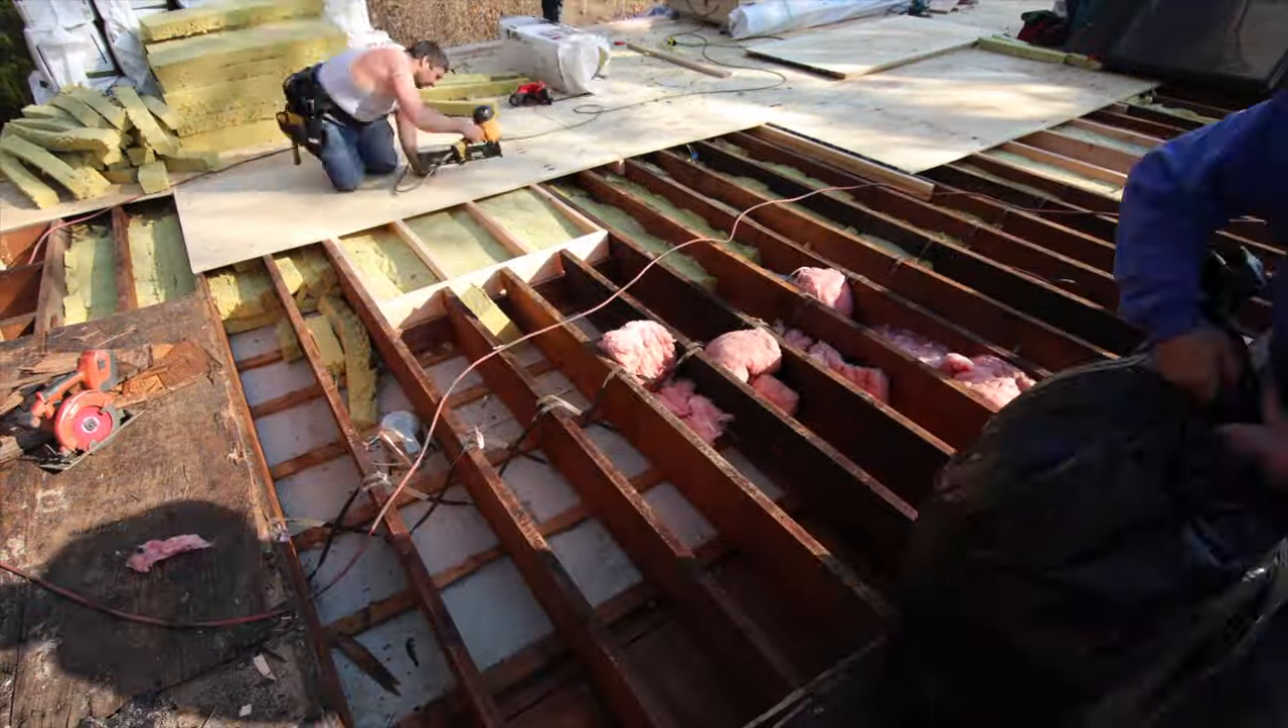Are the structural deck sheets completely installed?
No.